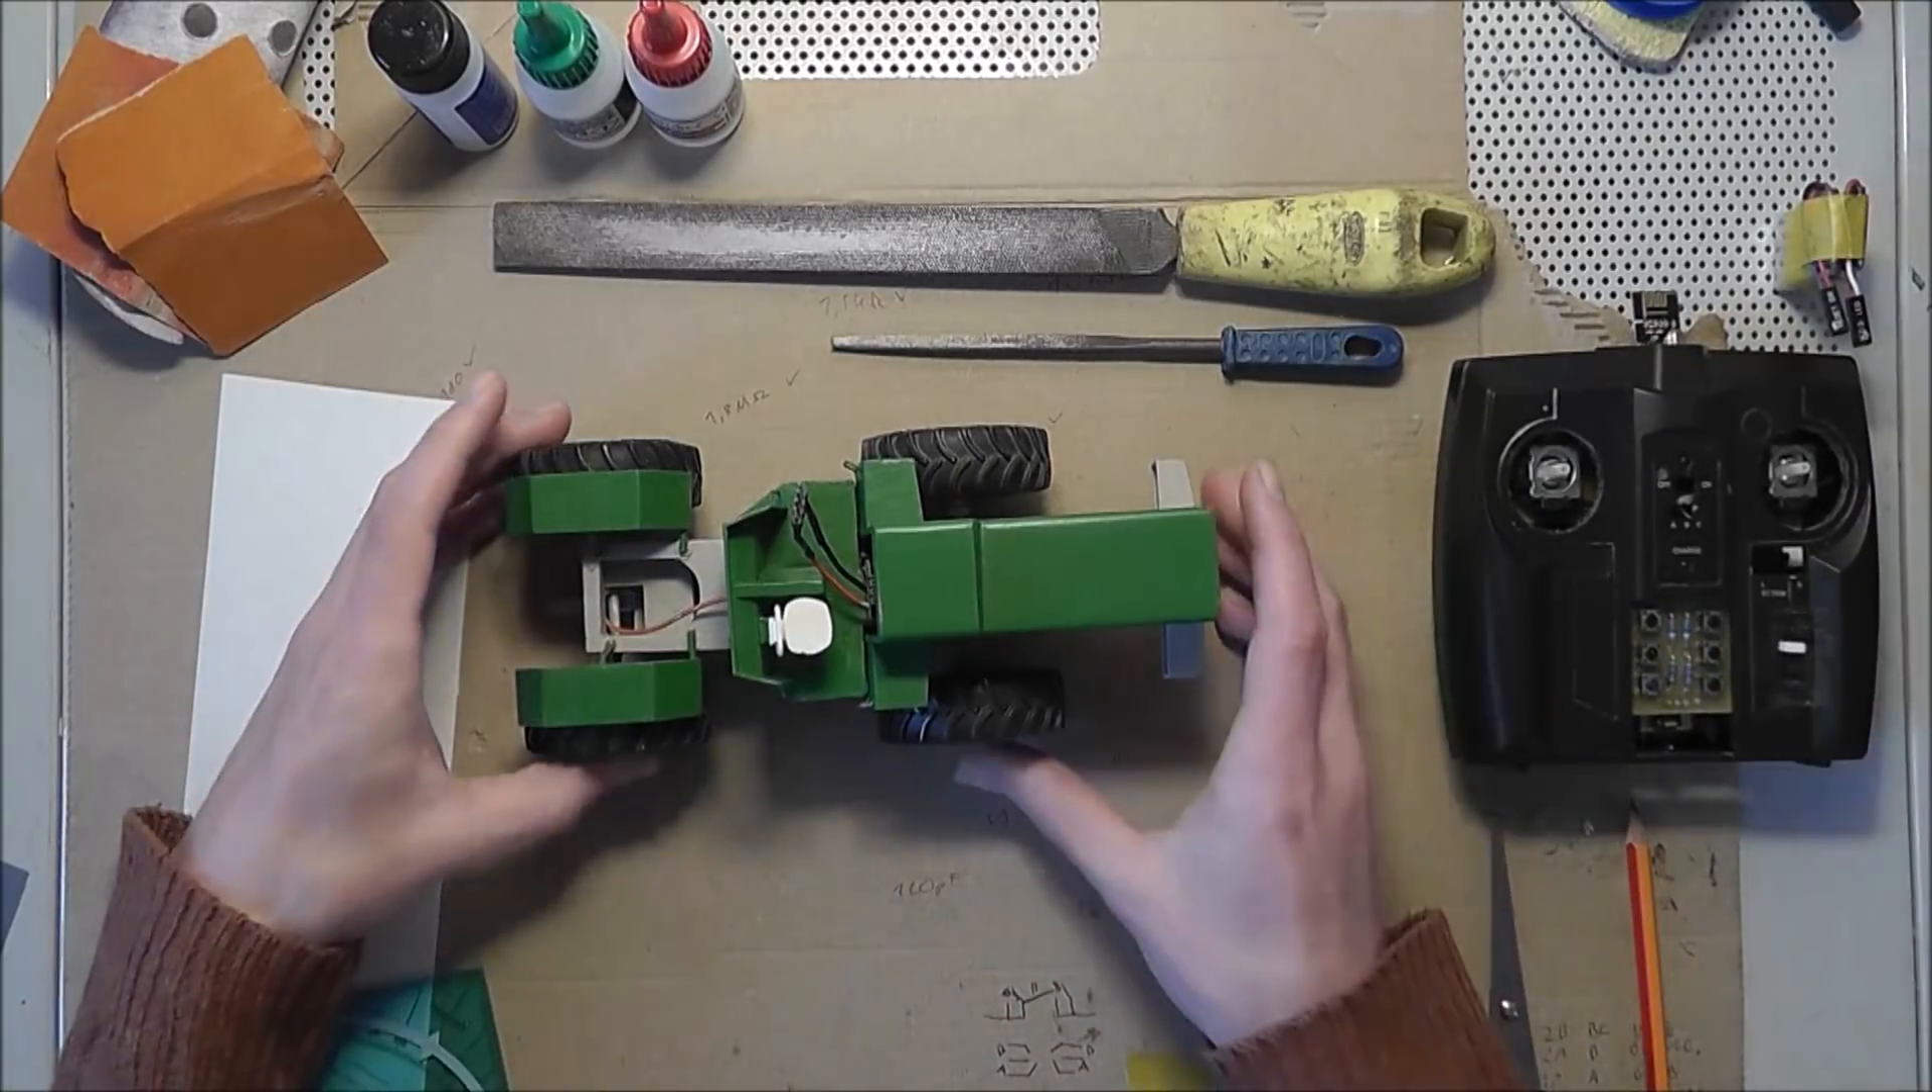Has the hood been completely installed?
Yes.